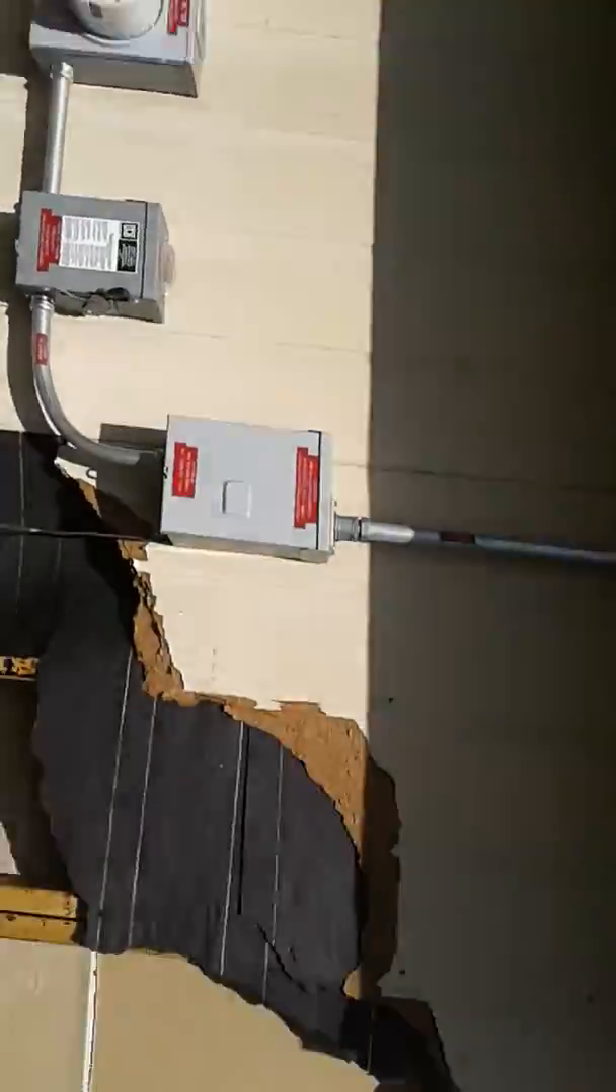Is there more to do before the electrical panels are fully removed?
Yes.